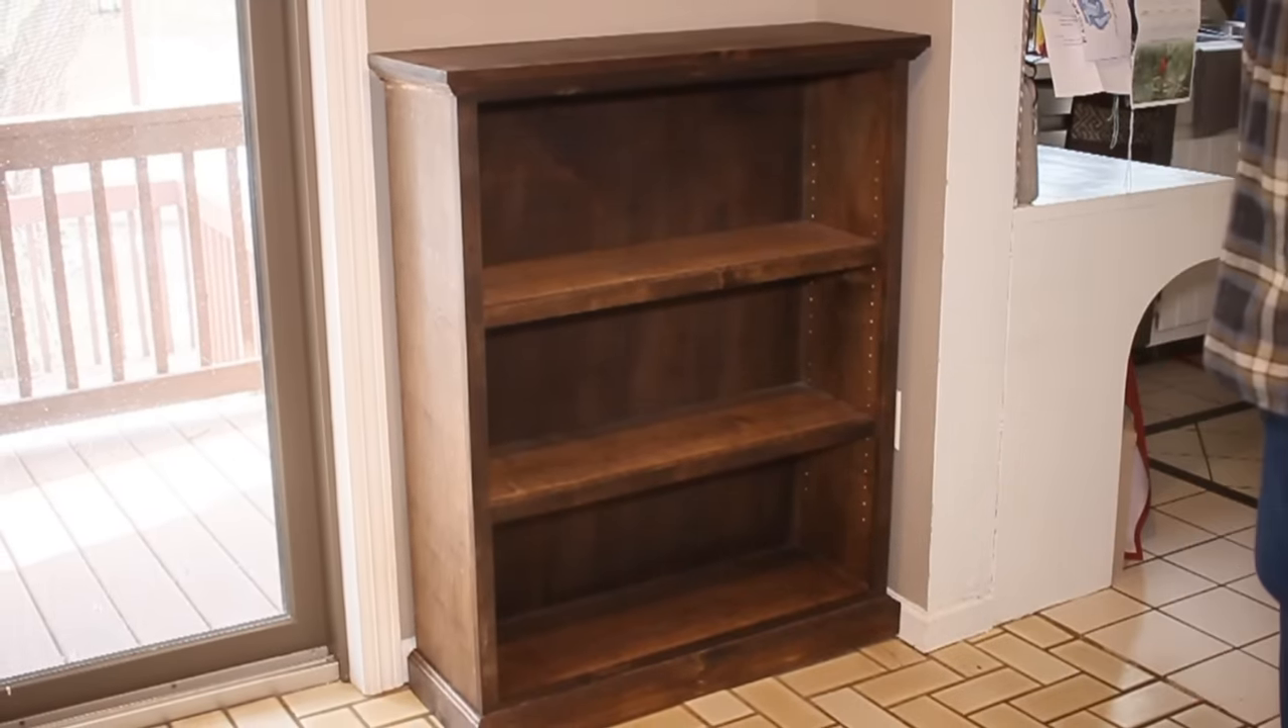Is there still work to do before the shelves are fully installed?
No.